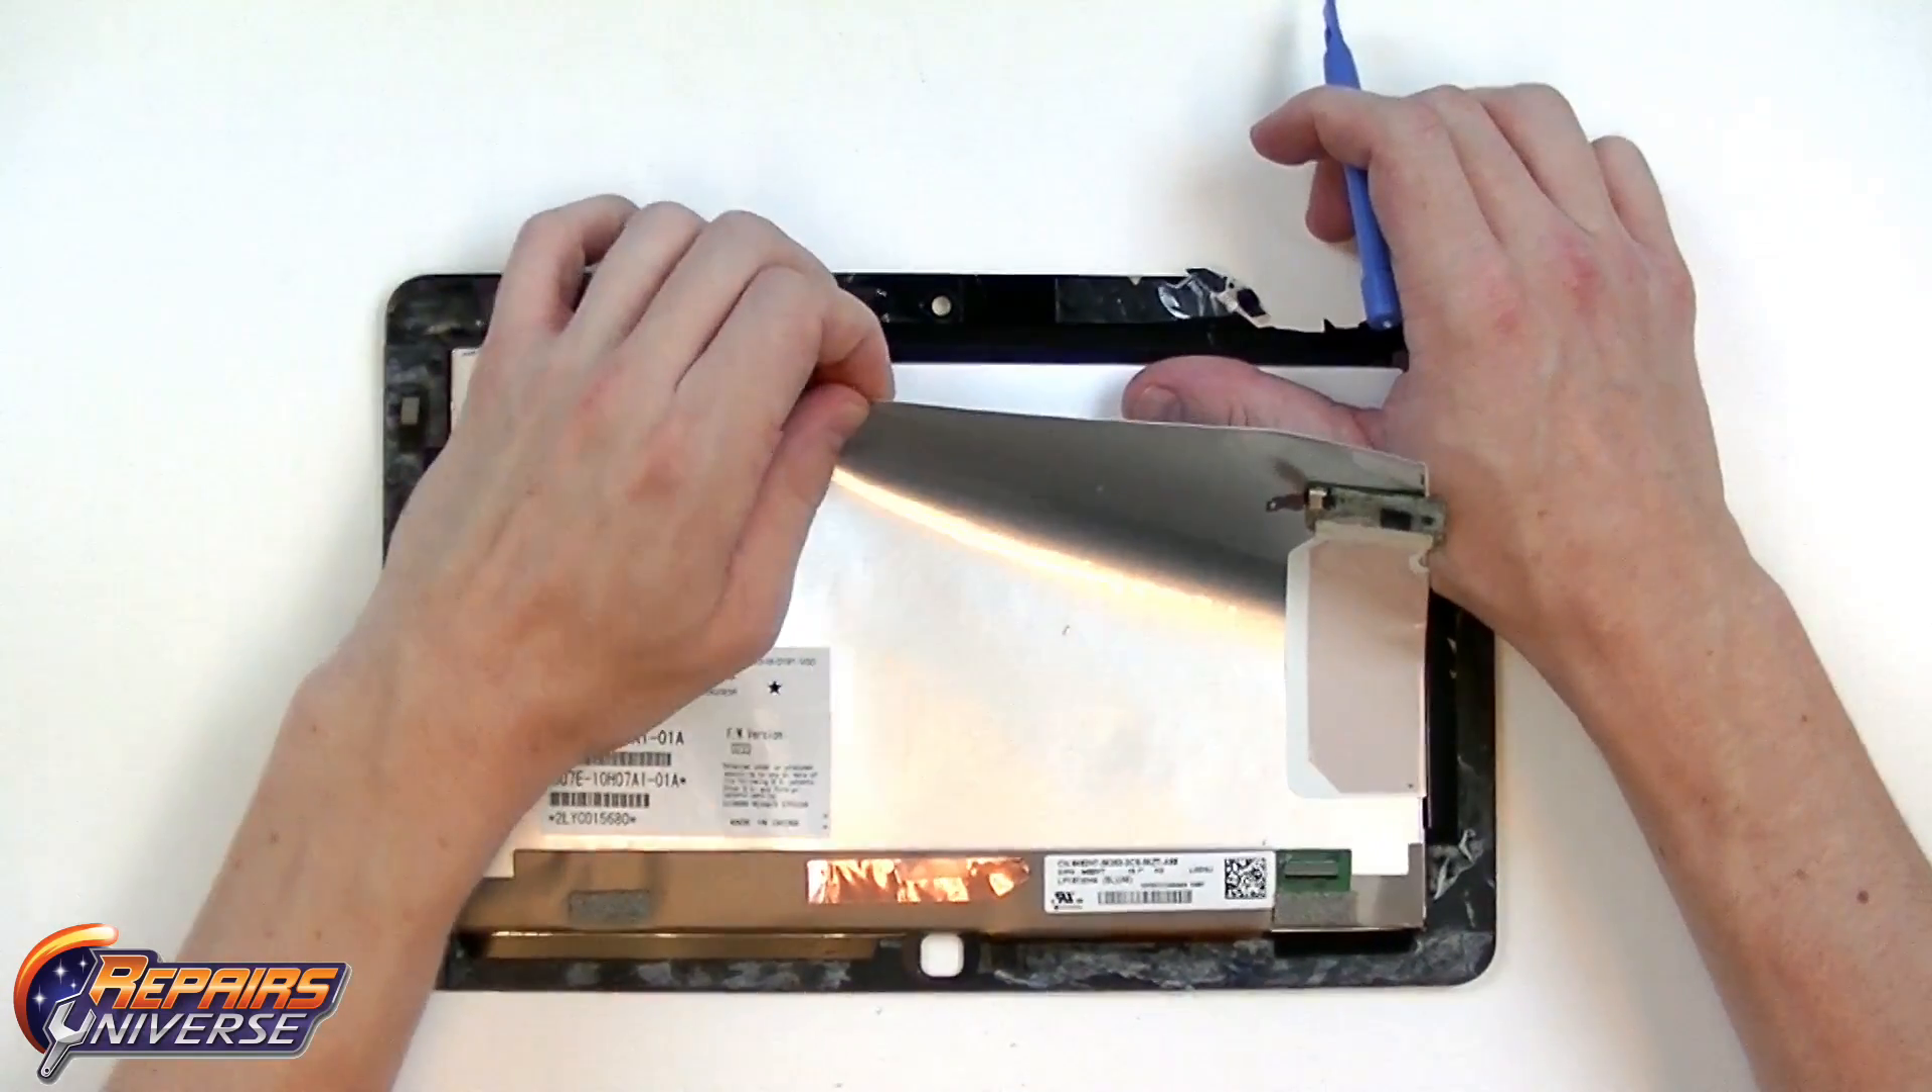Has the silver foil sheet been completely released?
No.